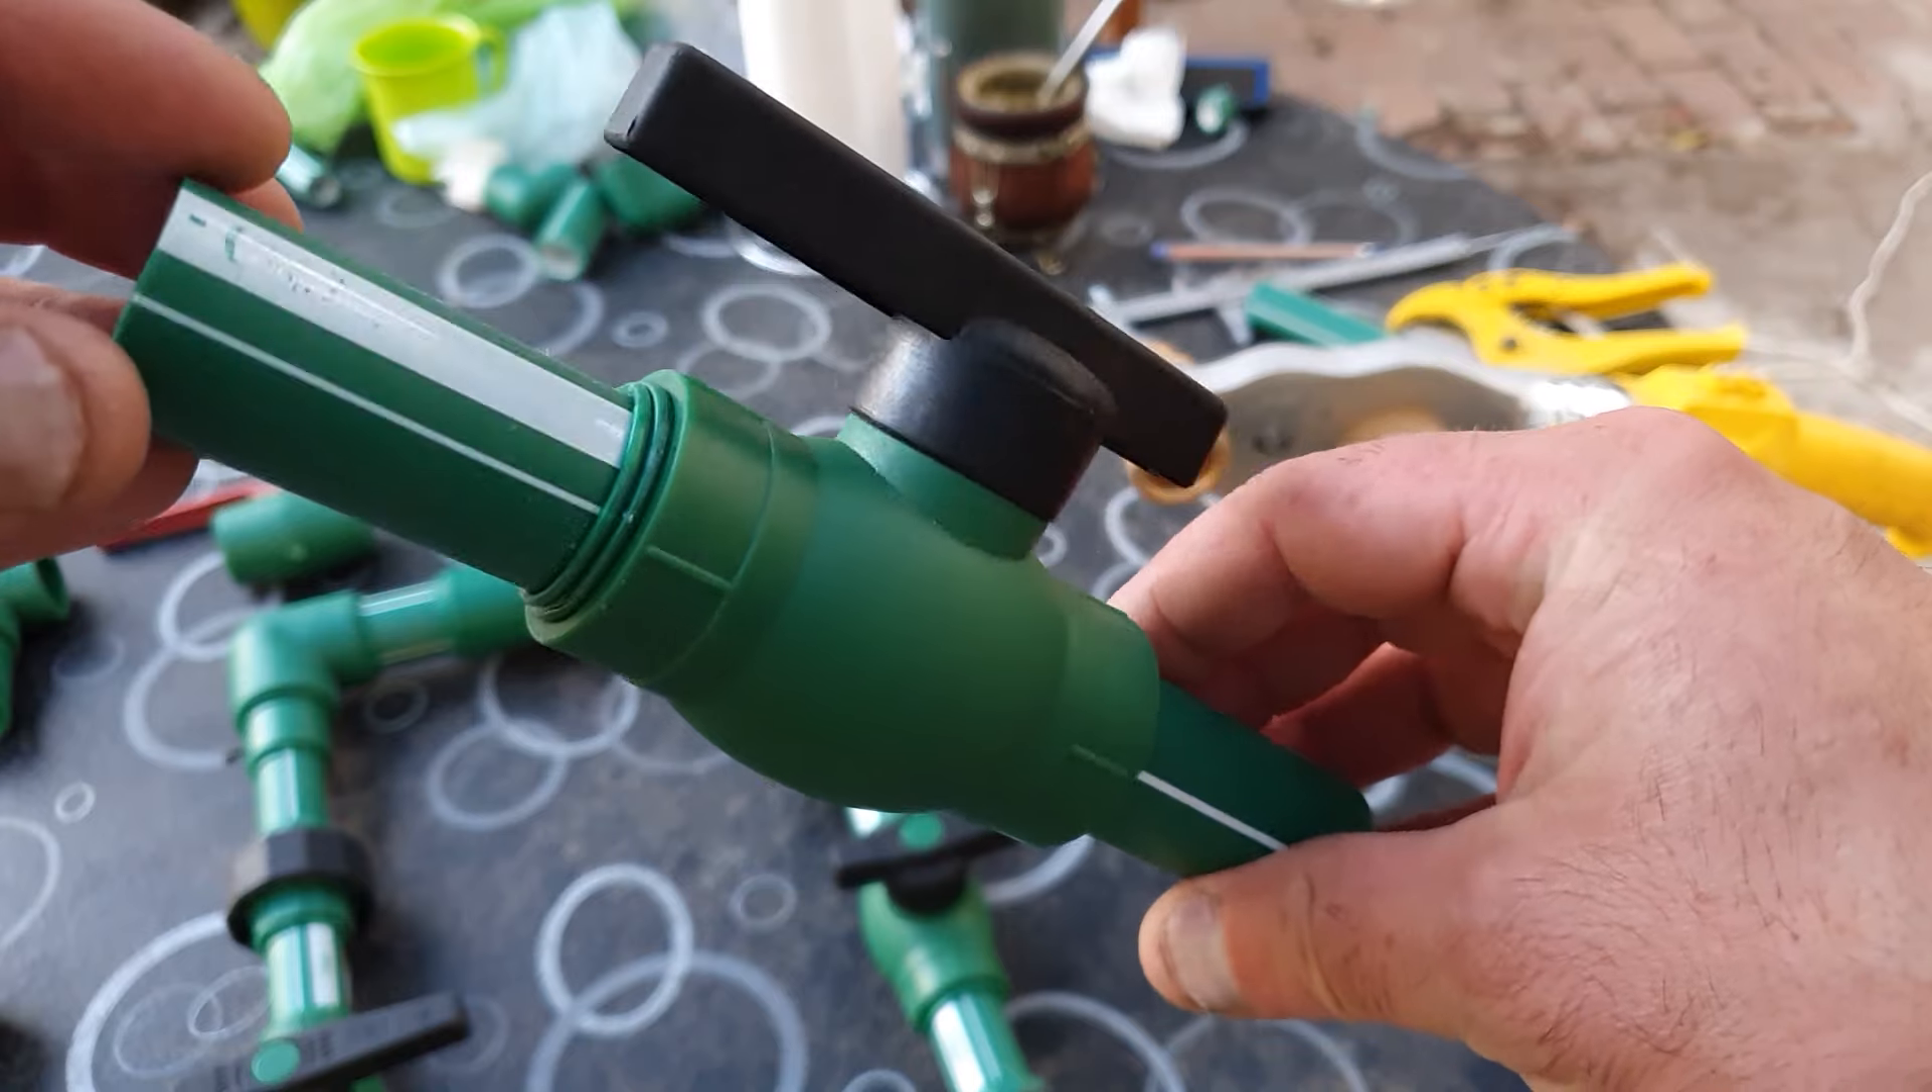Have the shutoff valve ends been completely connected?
Yes.